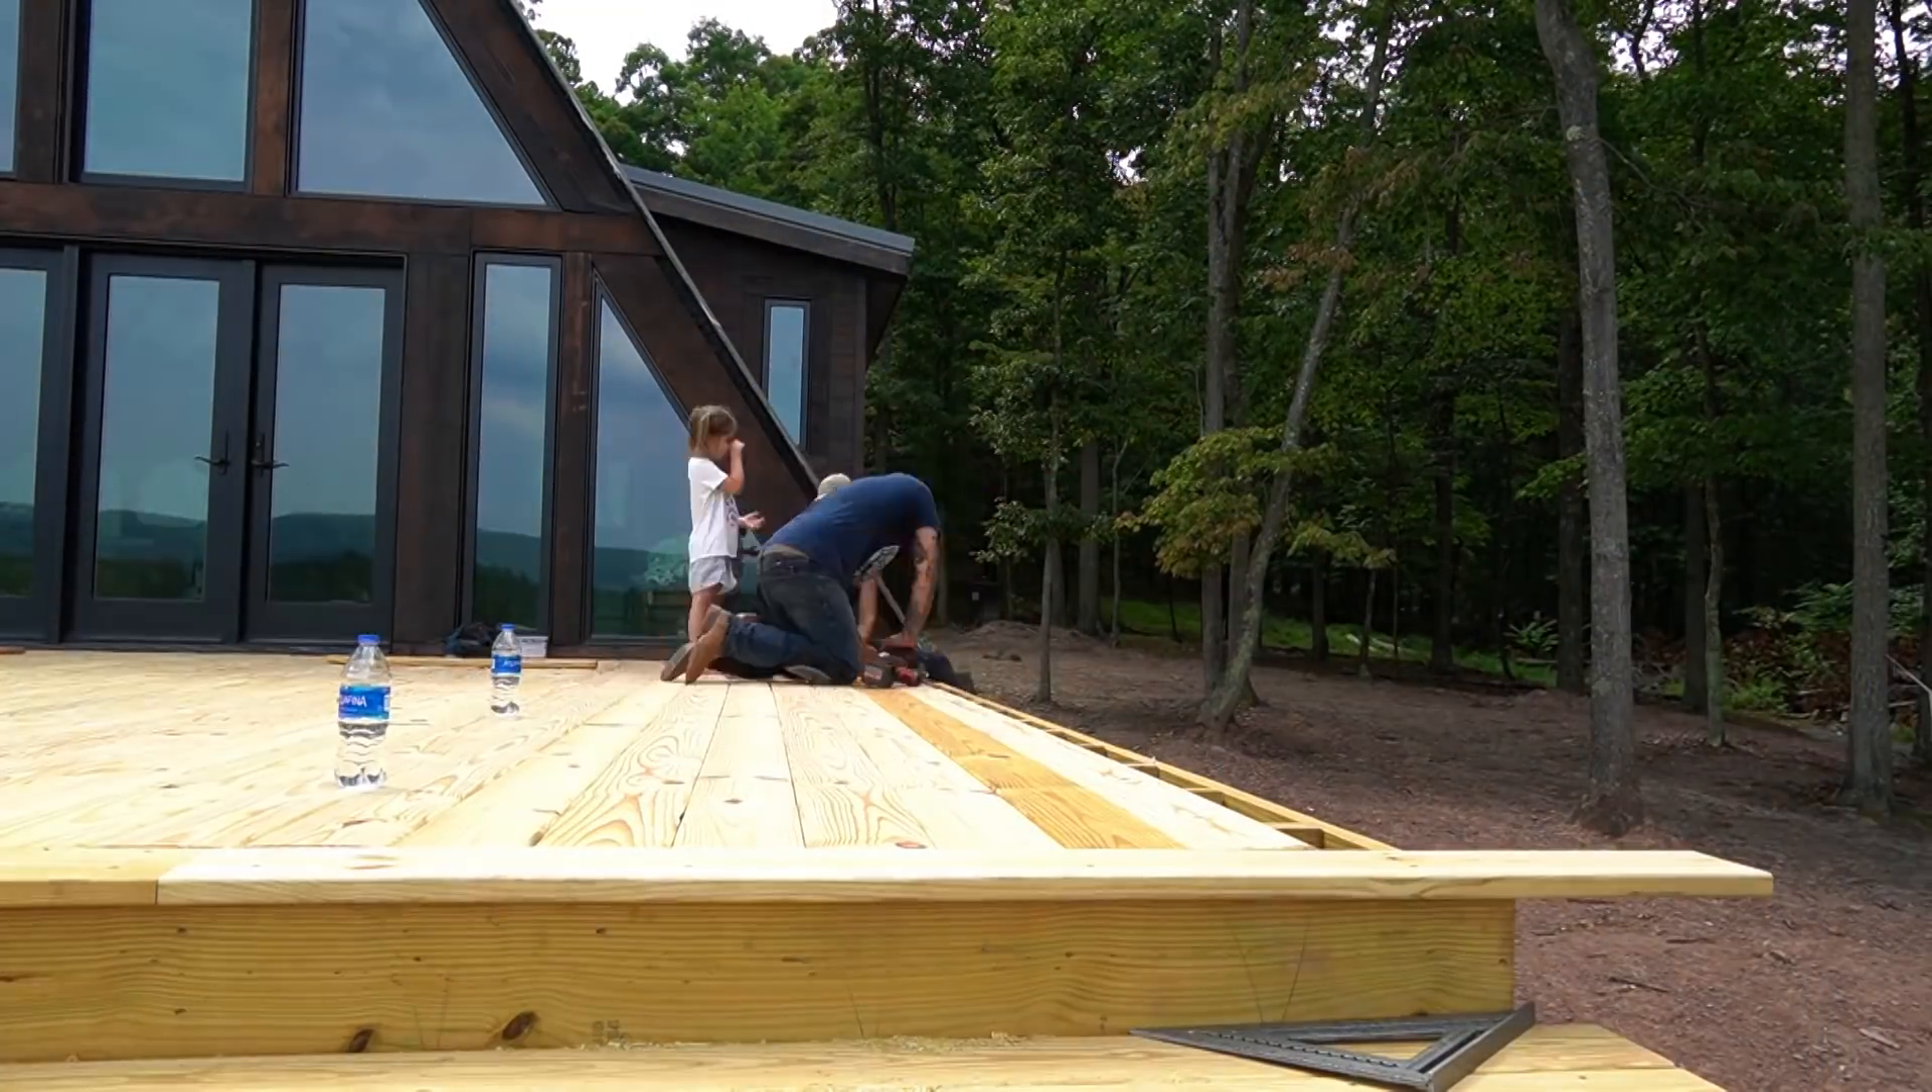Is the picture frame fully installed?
No.